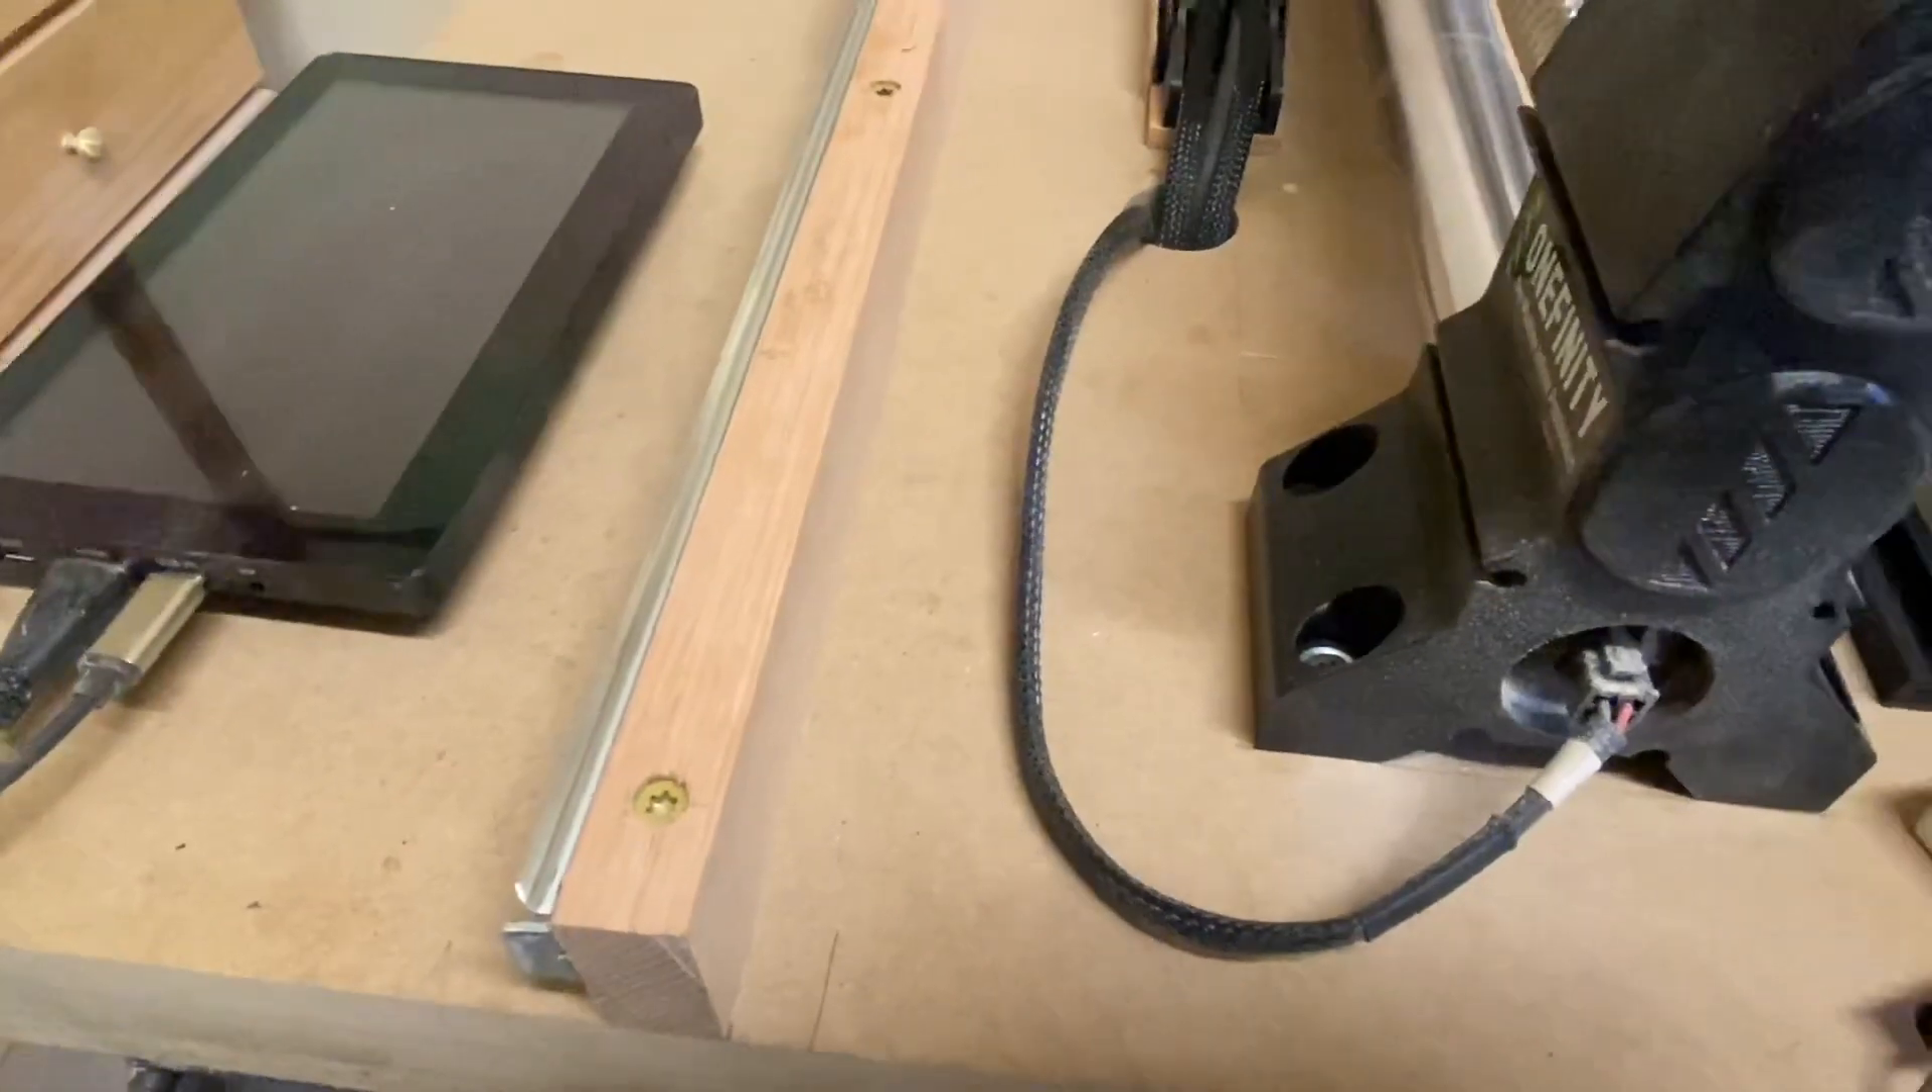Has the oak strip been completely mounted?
Yes.